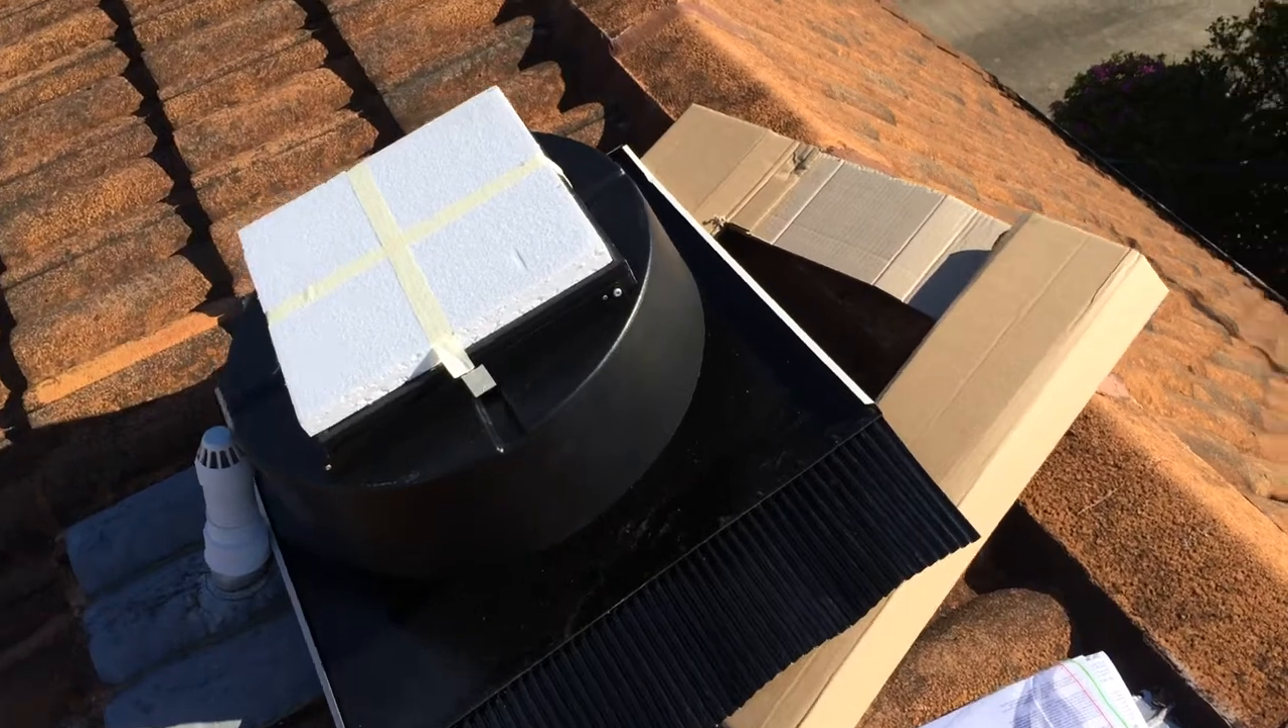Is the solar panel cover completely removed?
No.